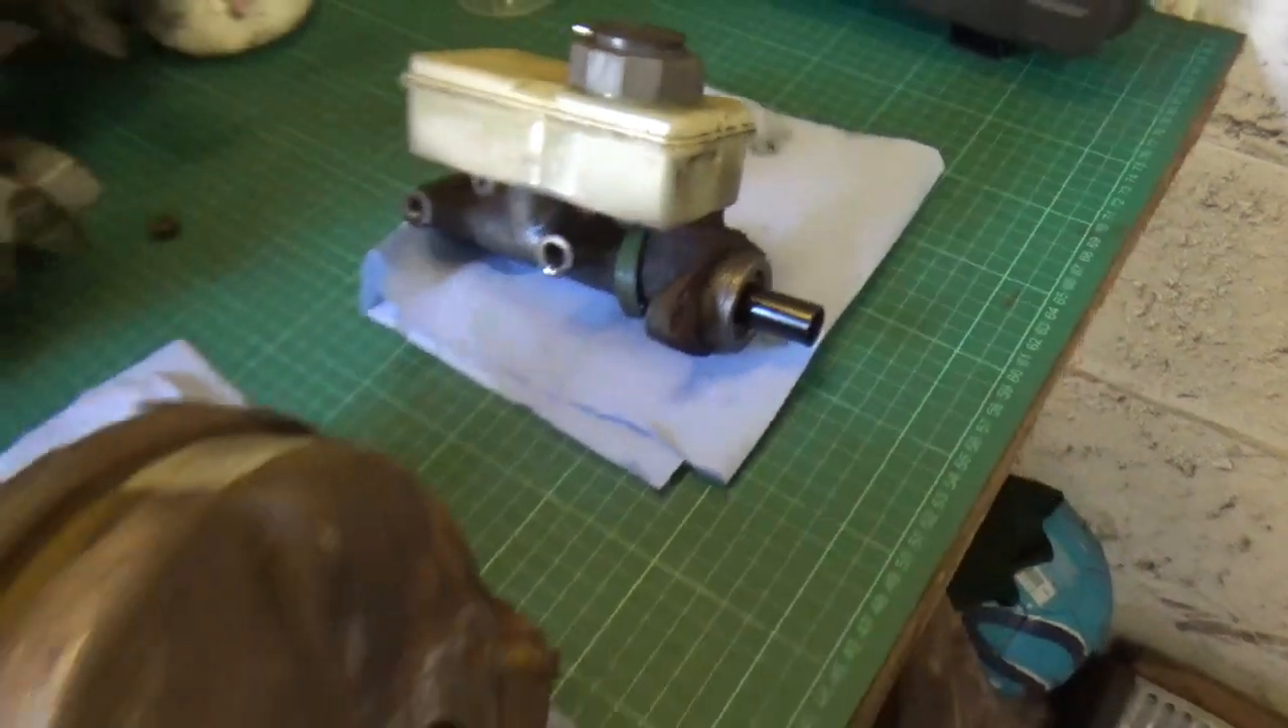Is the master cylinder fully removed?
Yes.